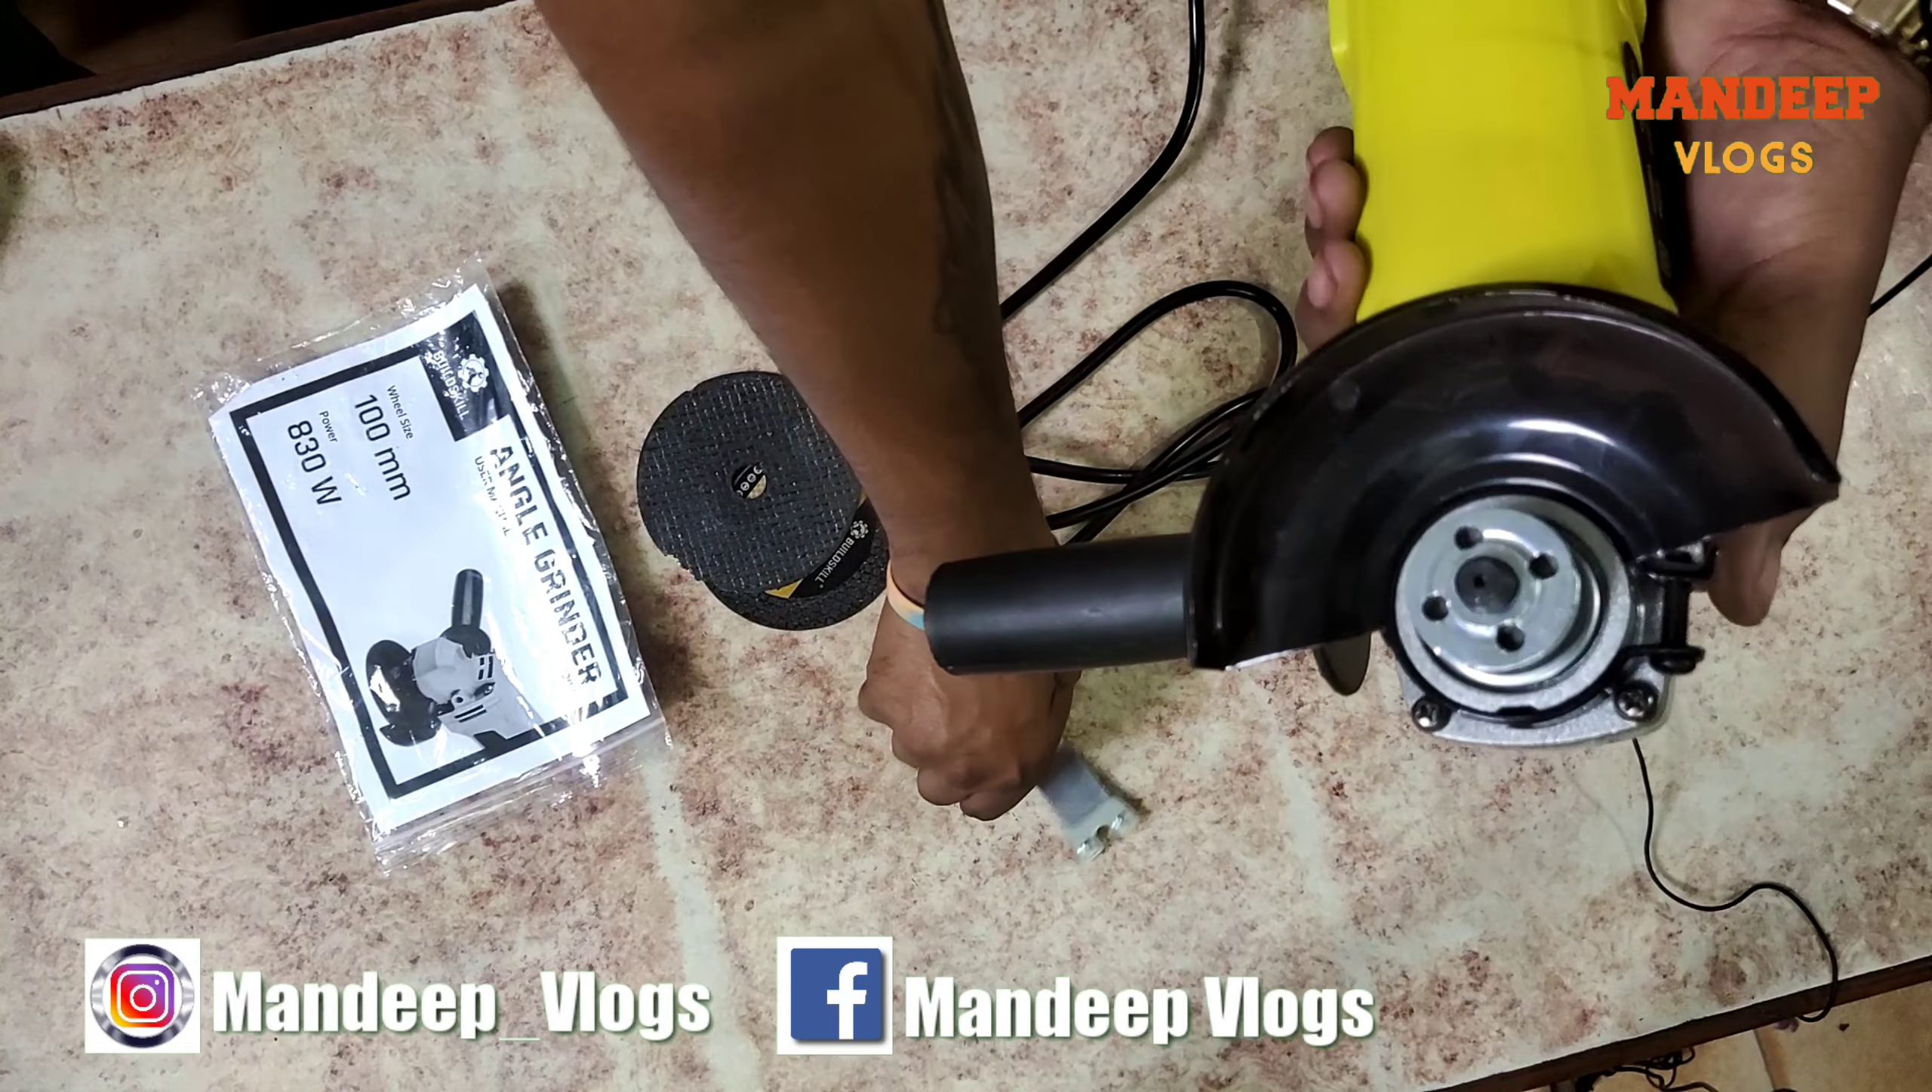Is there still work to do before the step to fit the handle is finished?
No.